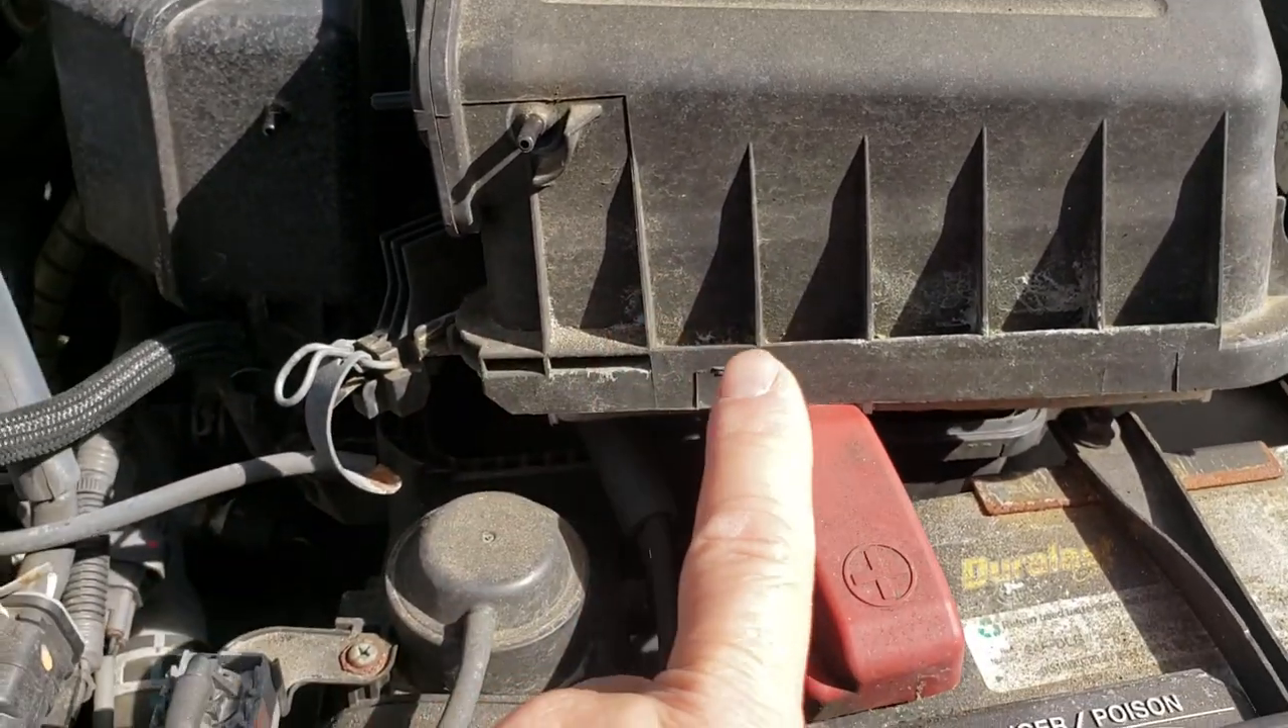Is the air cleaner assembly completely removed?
No.